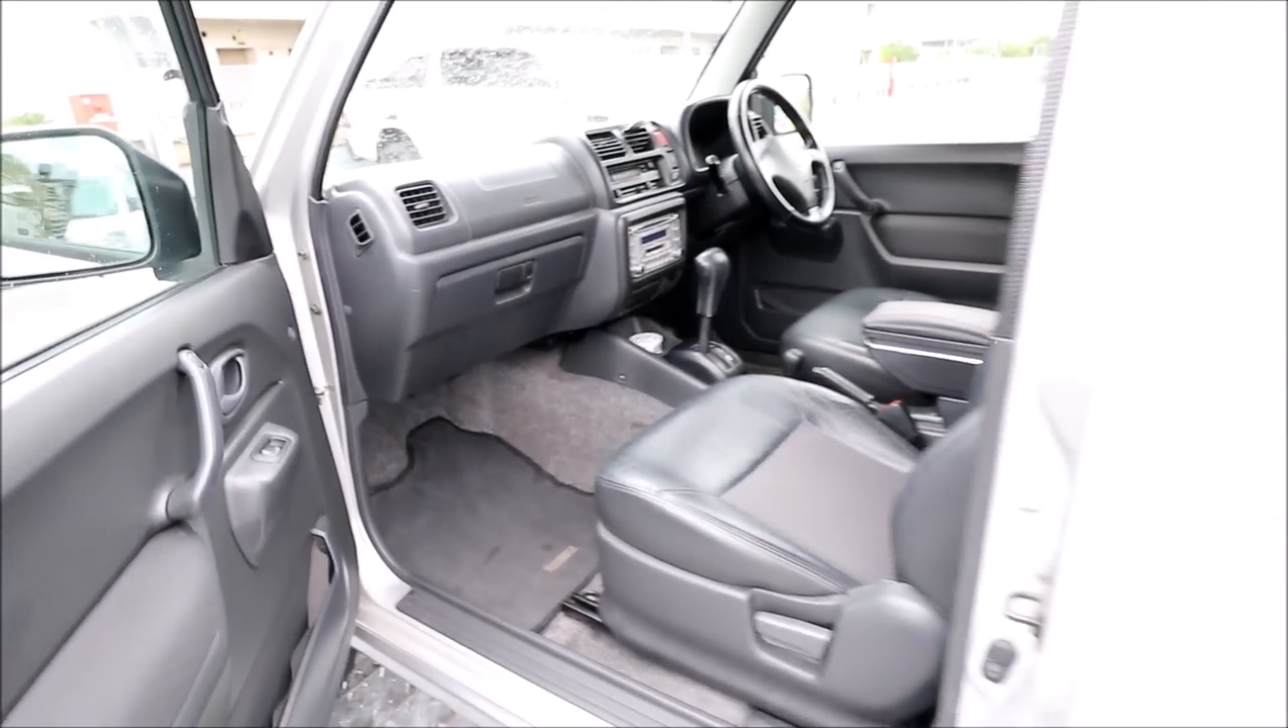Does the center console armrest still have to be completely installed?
No.